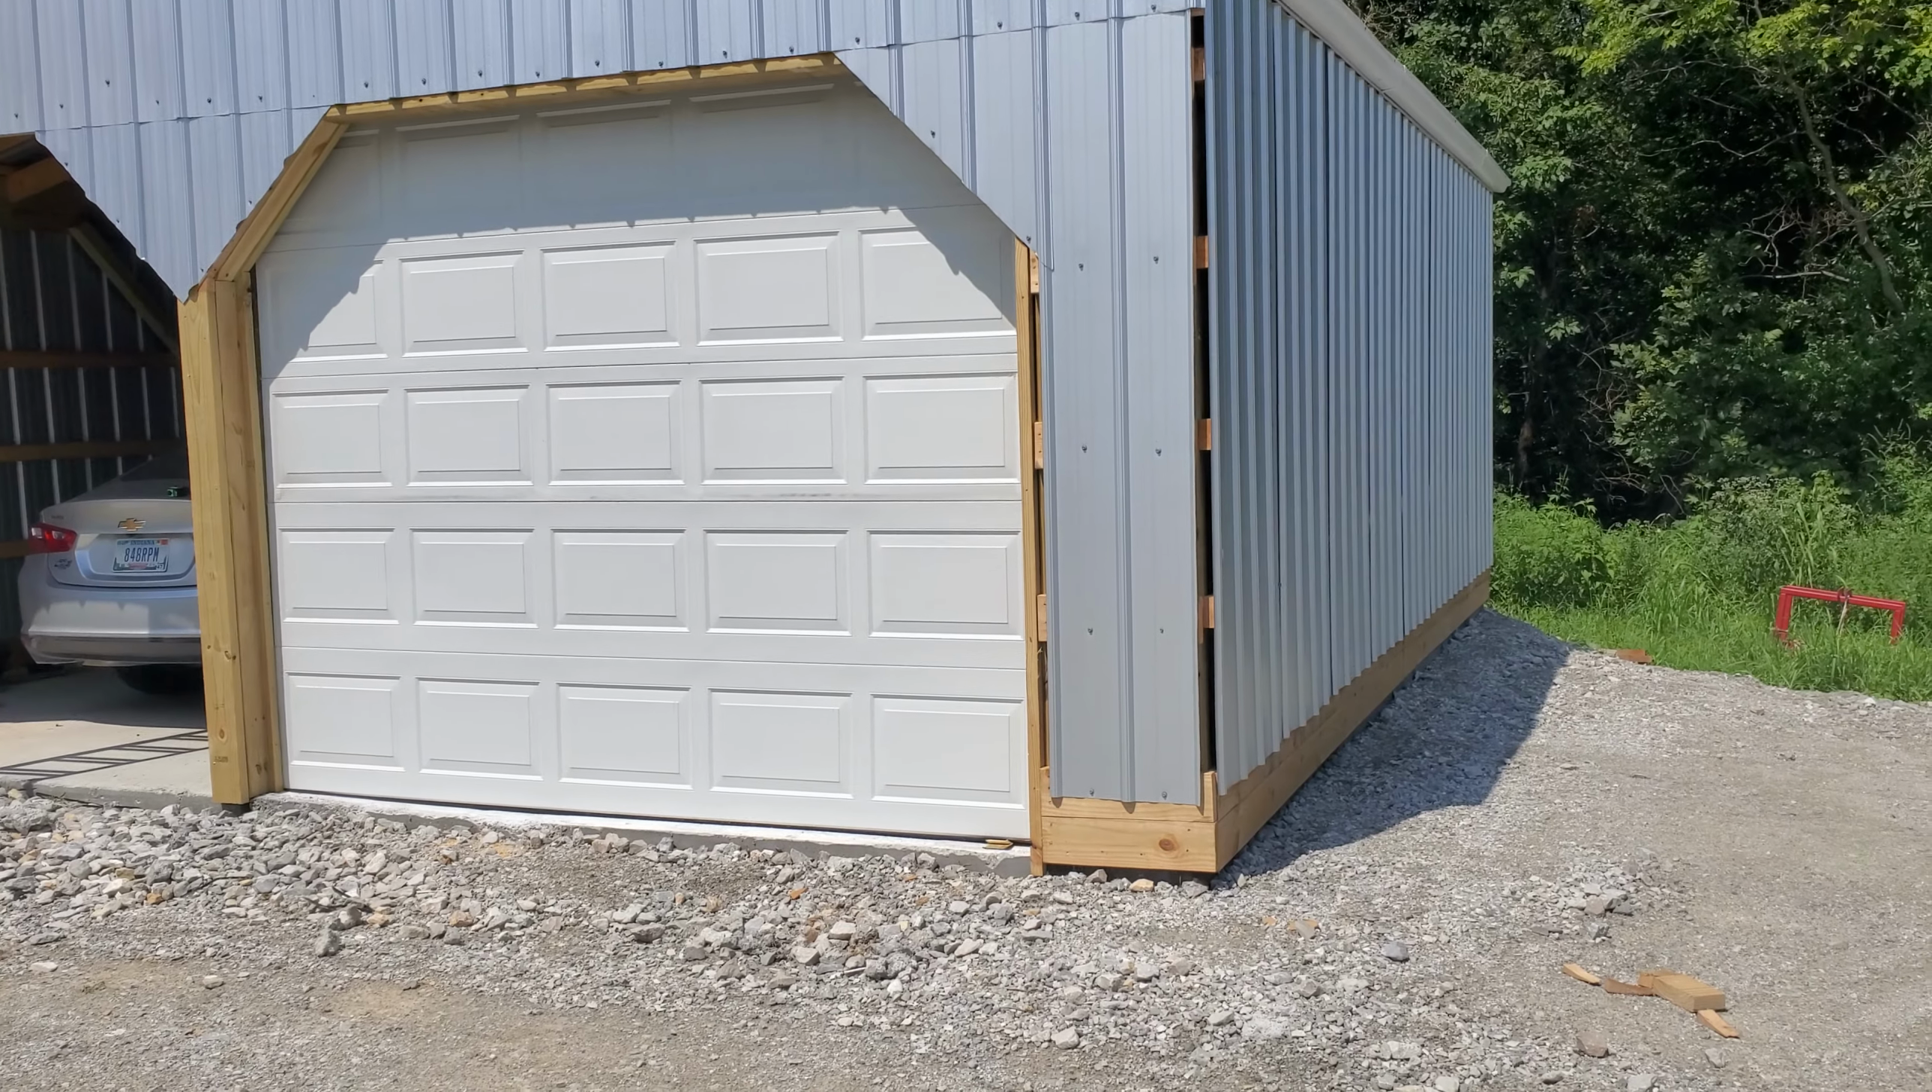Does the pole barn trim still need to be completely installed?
Yes.